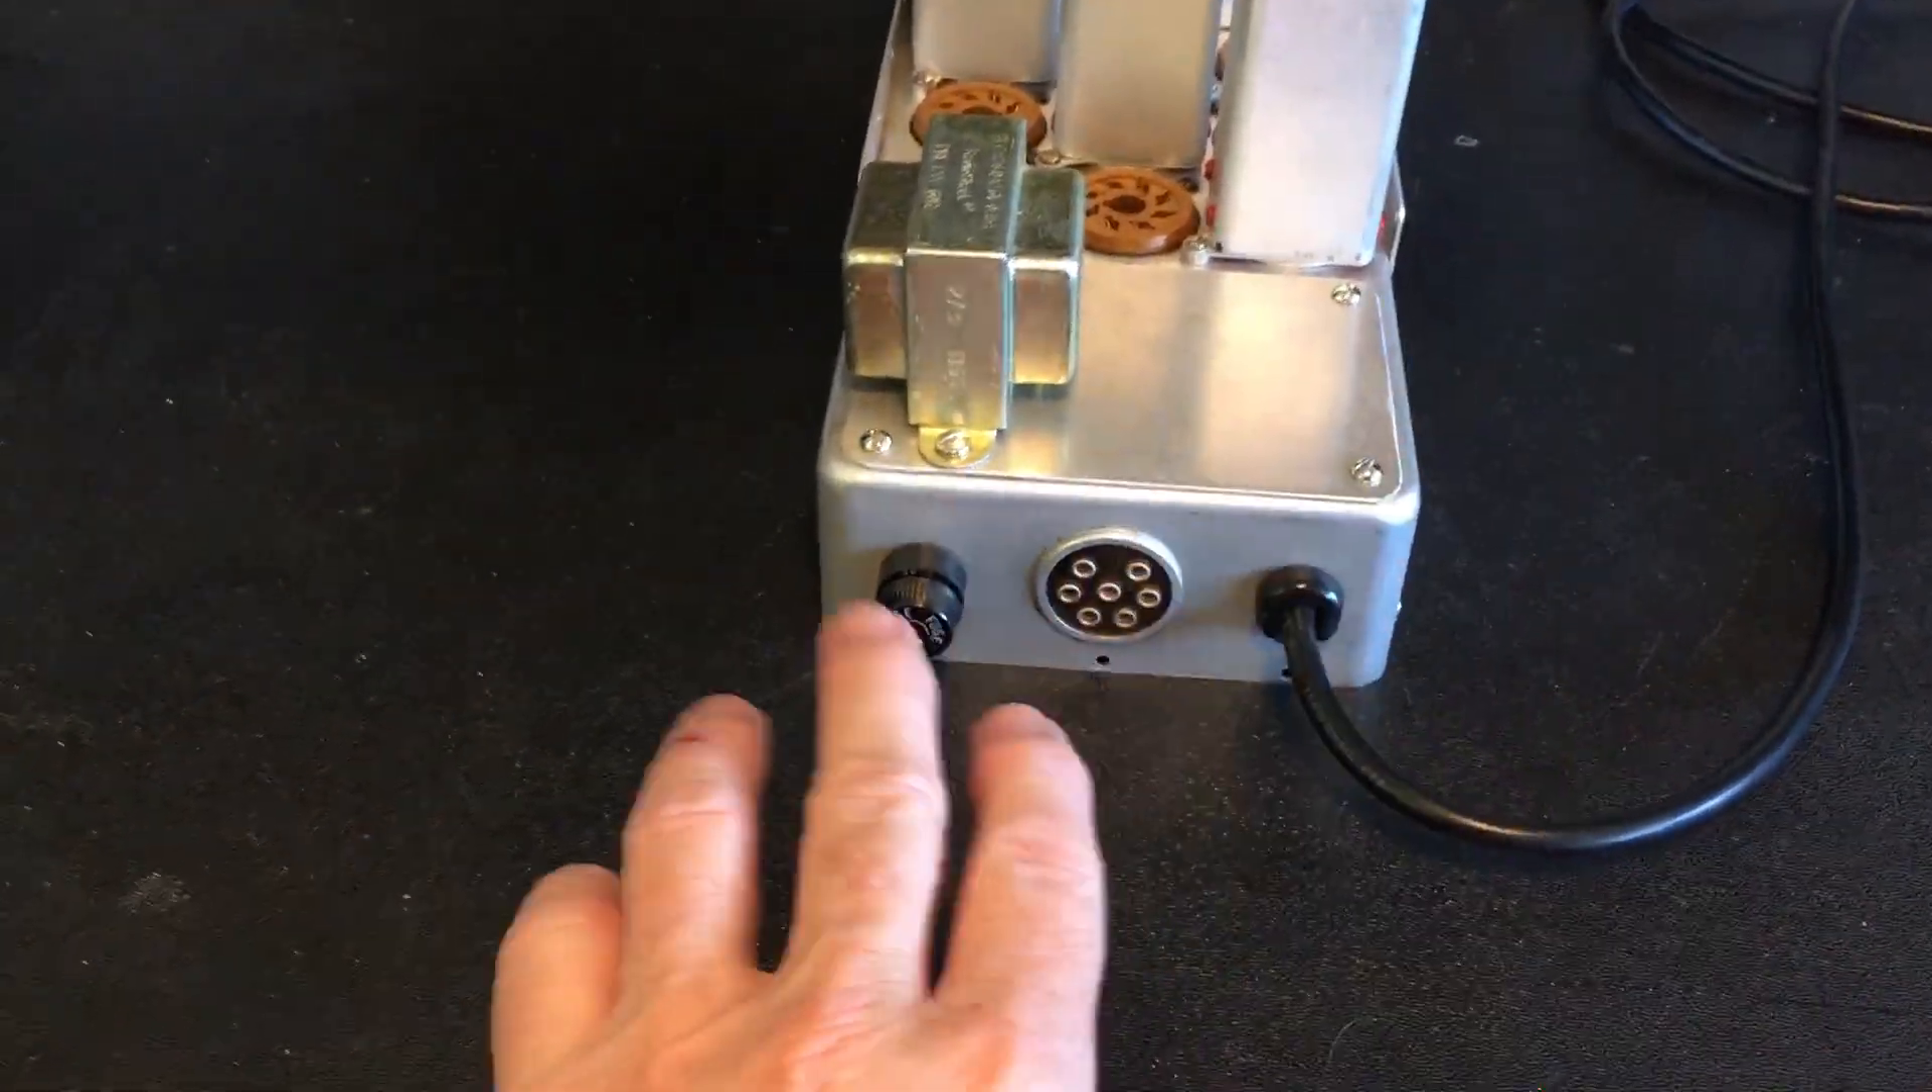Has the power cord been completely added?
Yes.